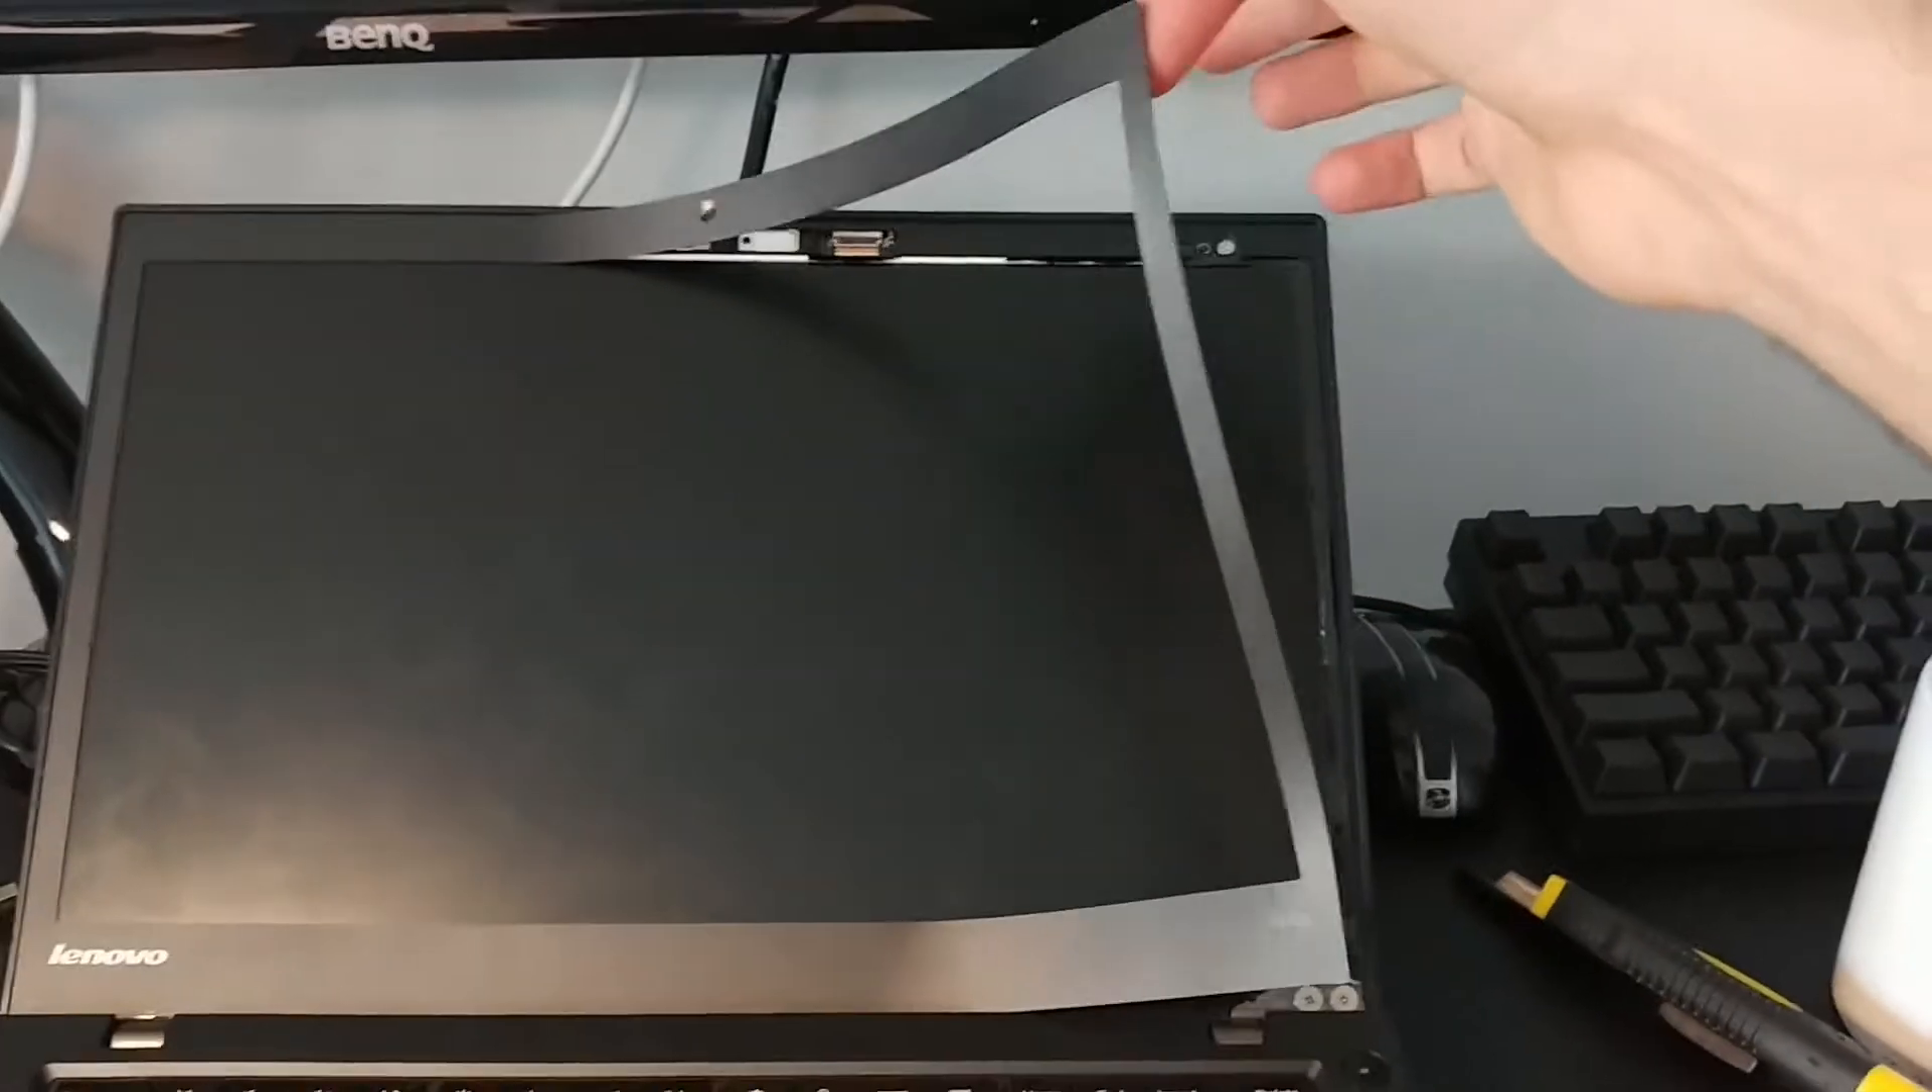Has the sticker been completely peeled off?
No.